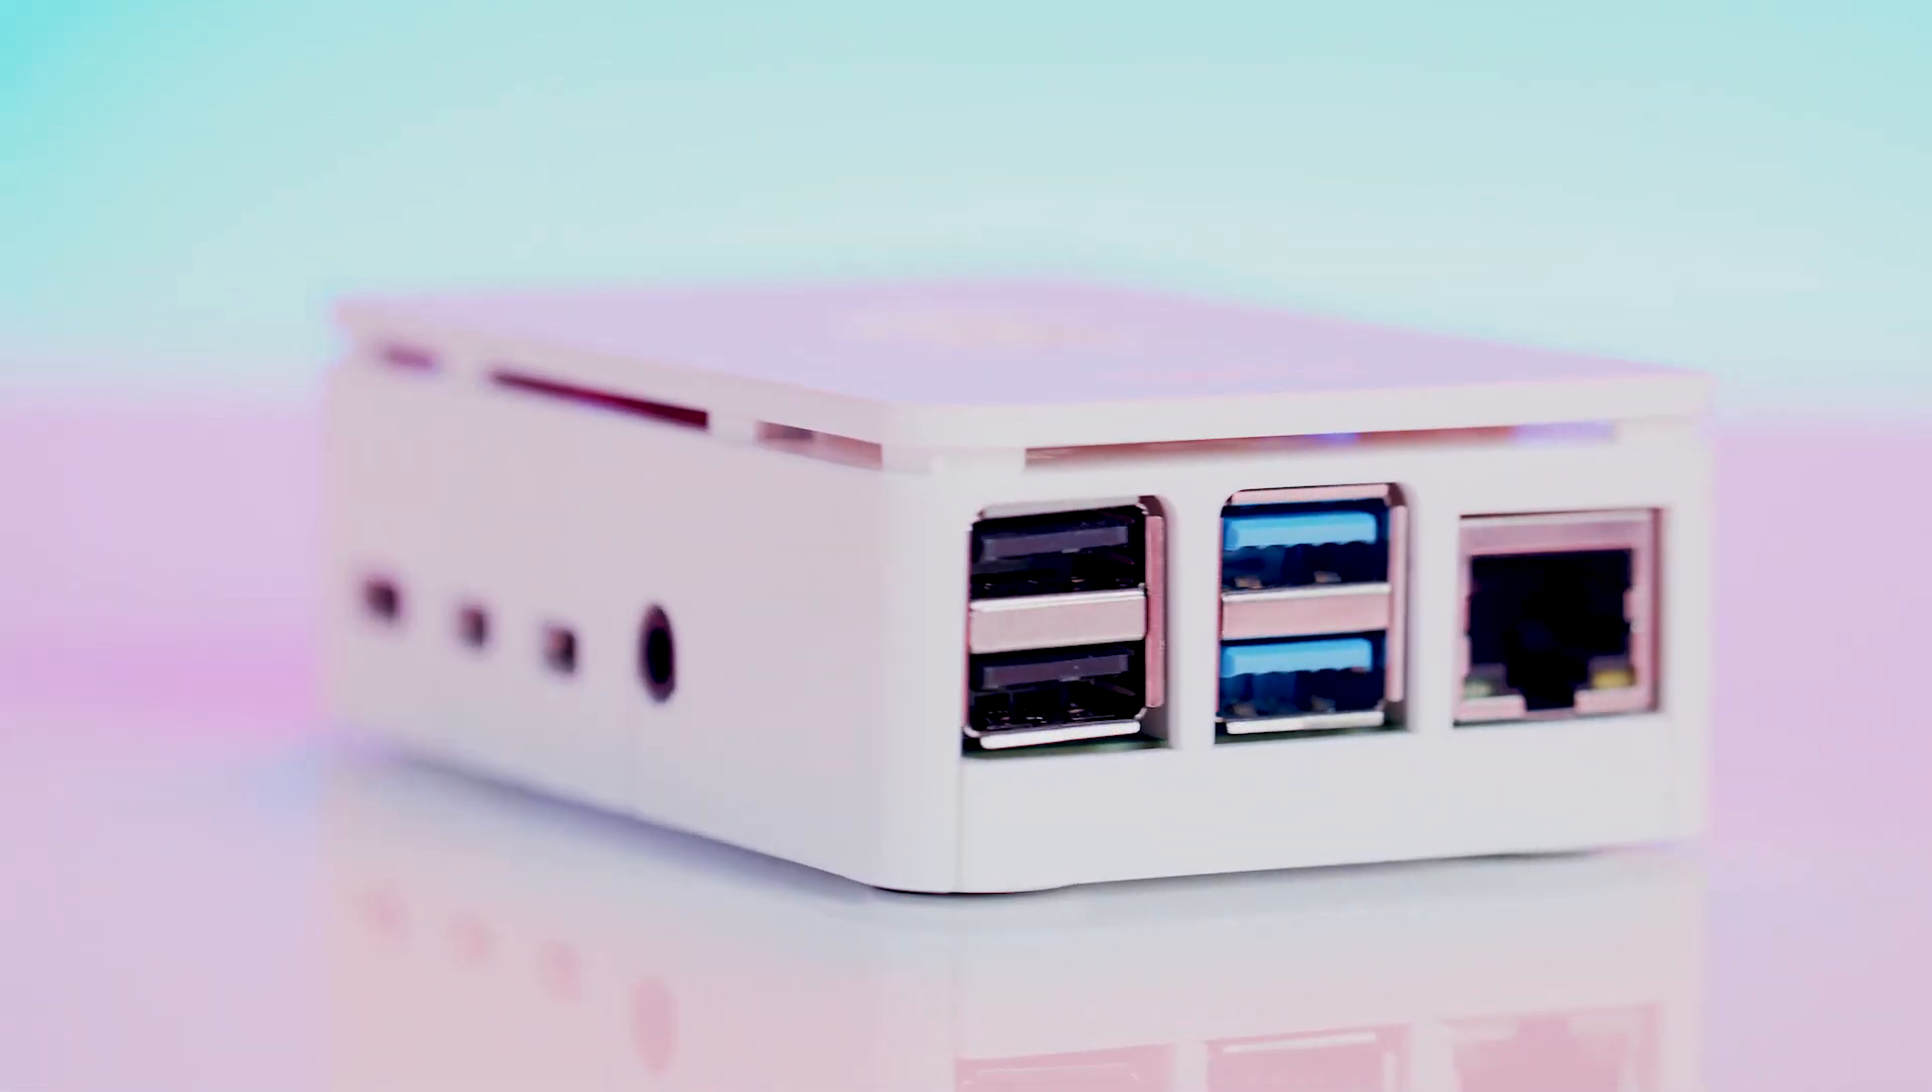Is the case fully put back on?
Yes.